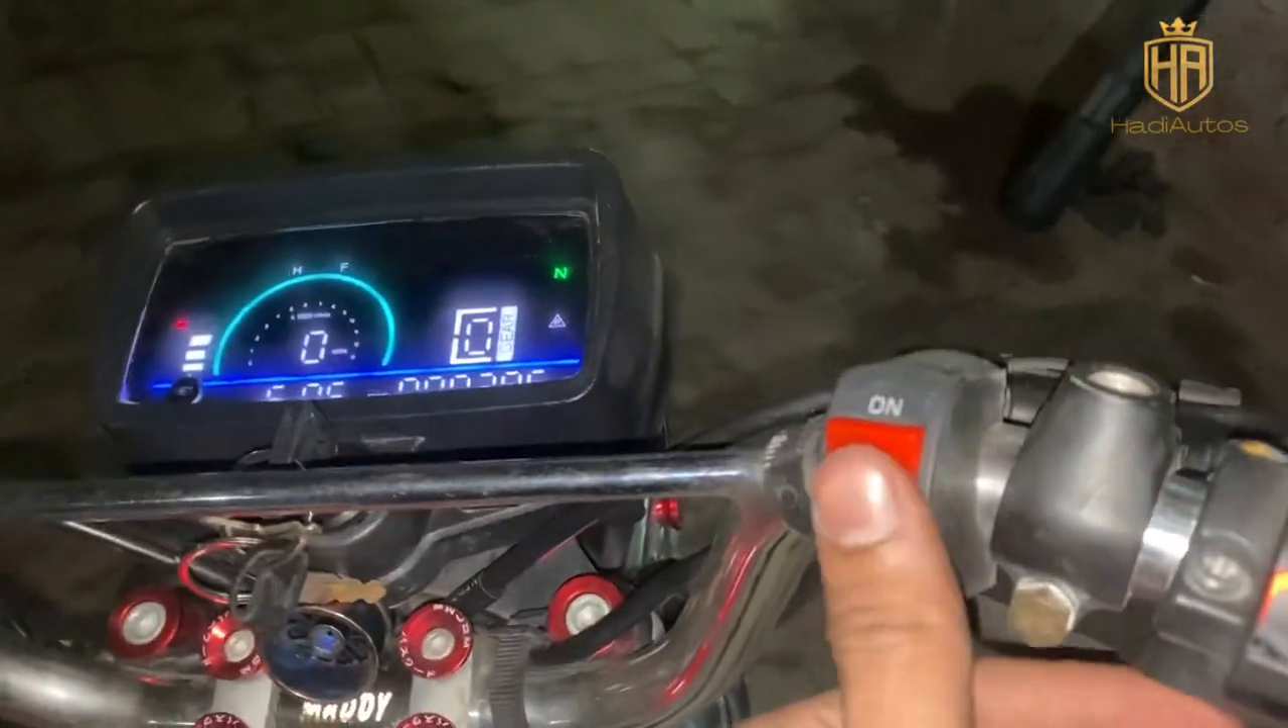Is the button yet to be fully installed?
No.